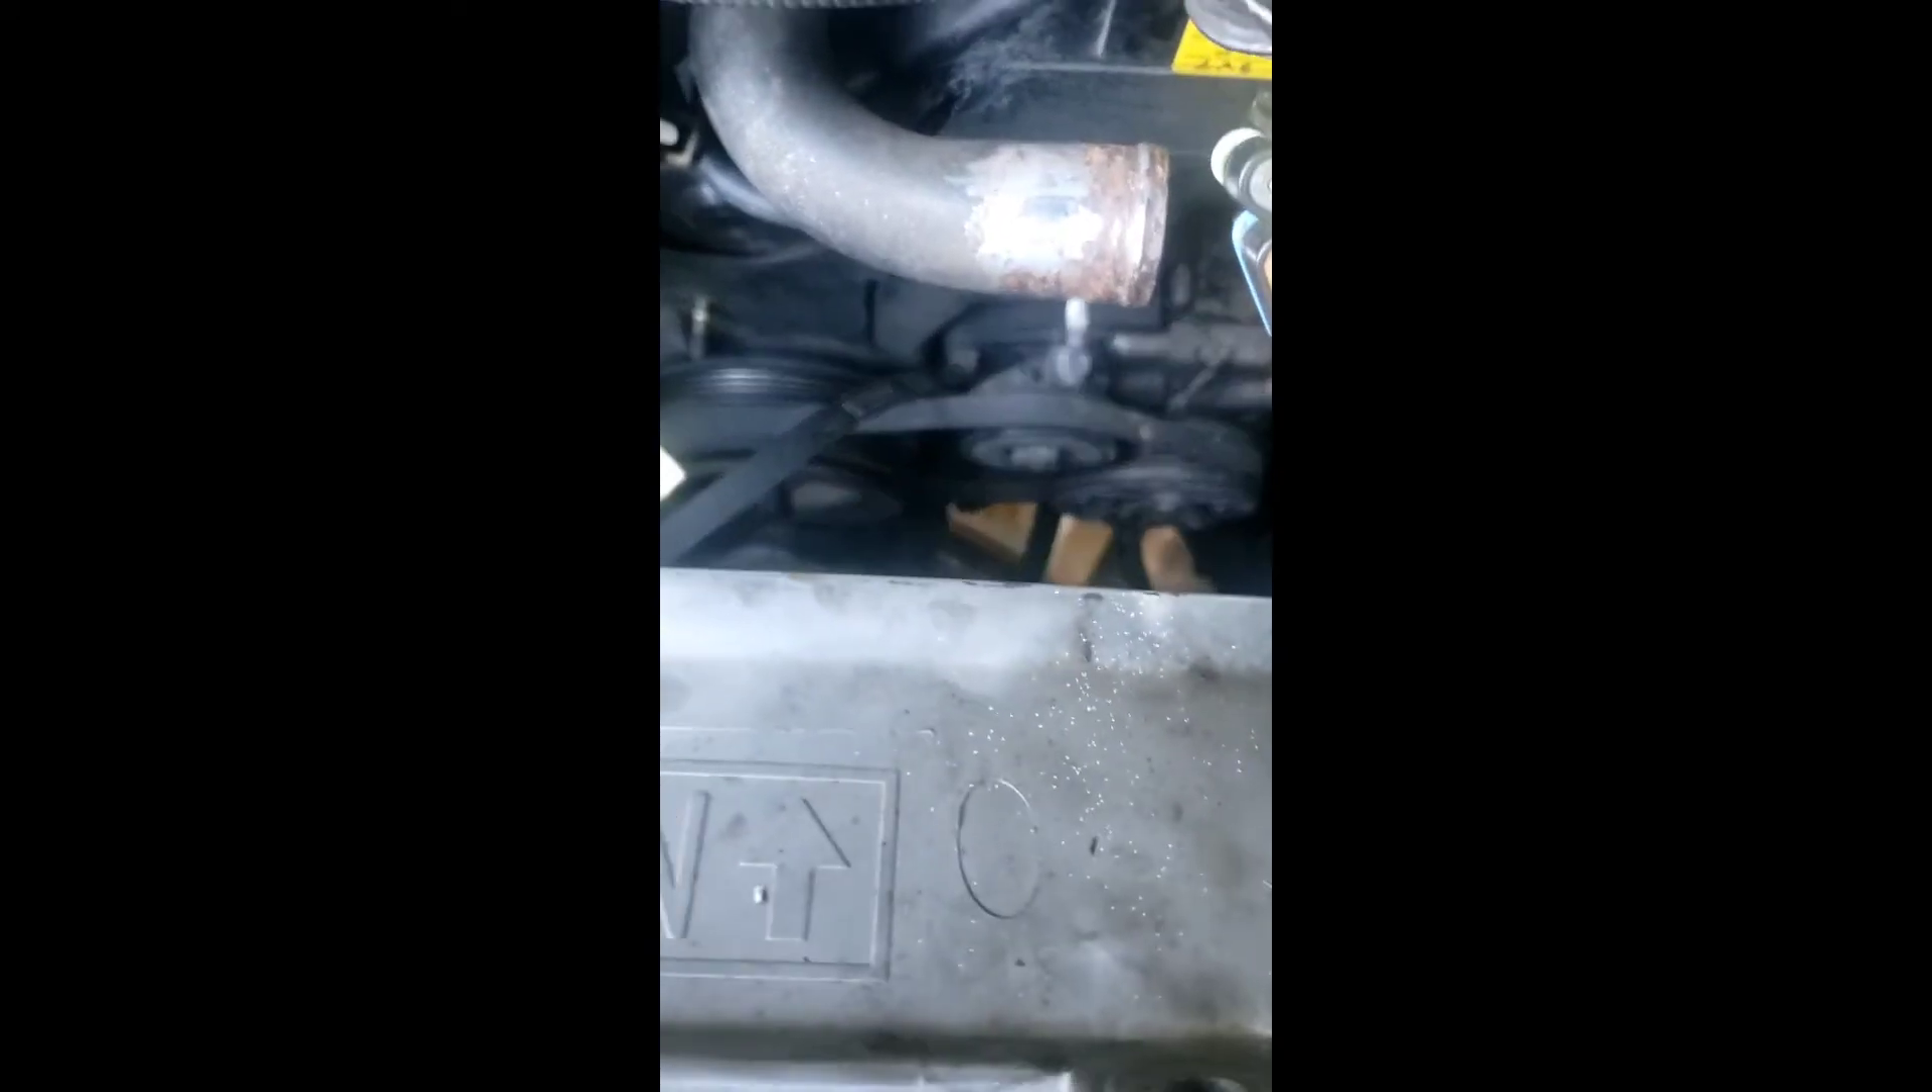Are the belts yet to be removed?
Yes.